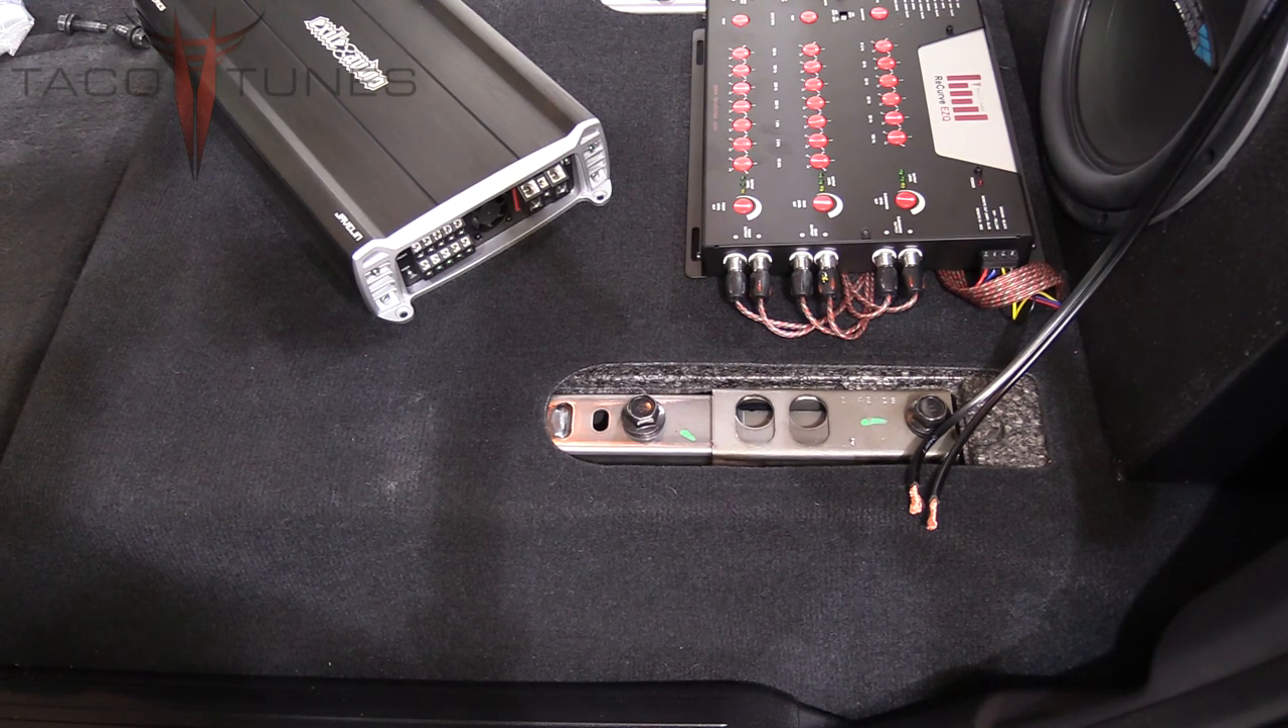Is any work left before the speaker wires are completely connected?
Yes.